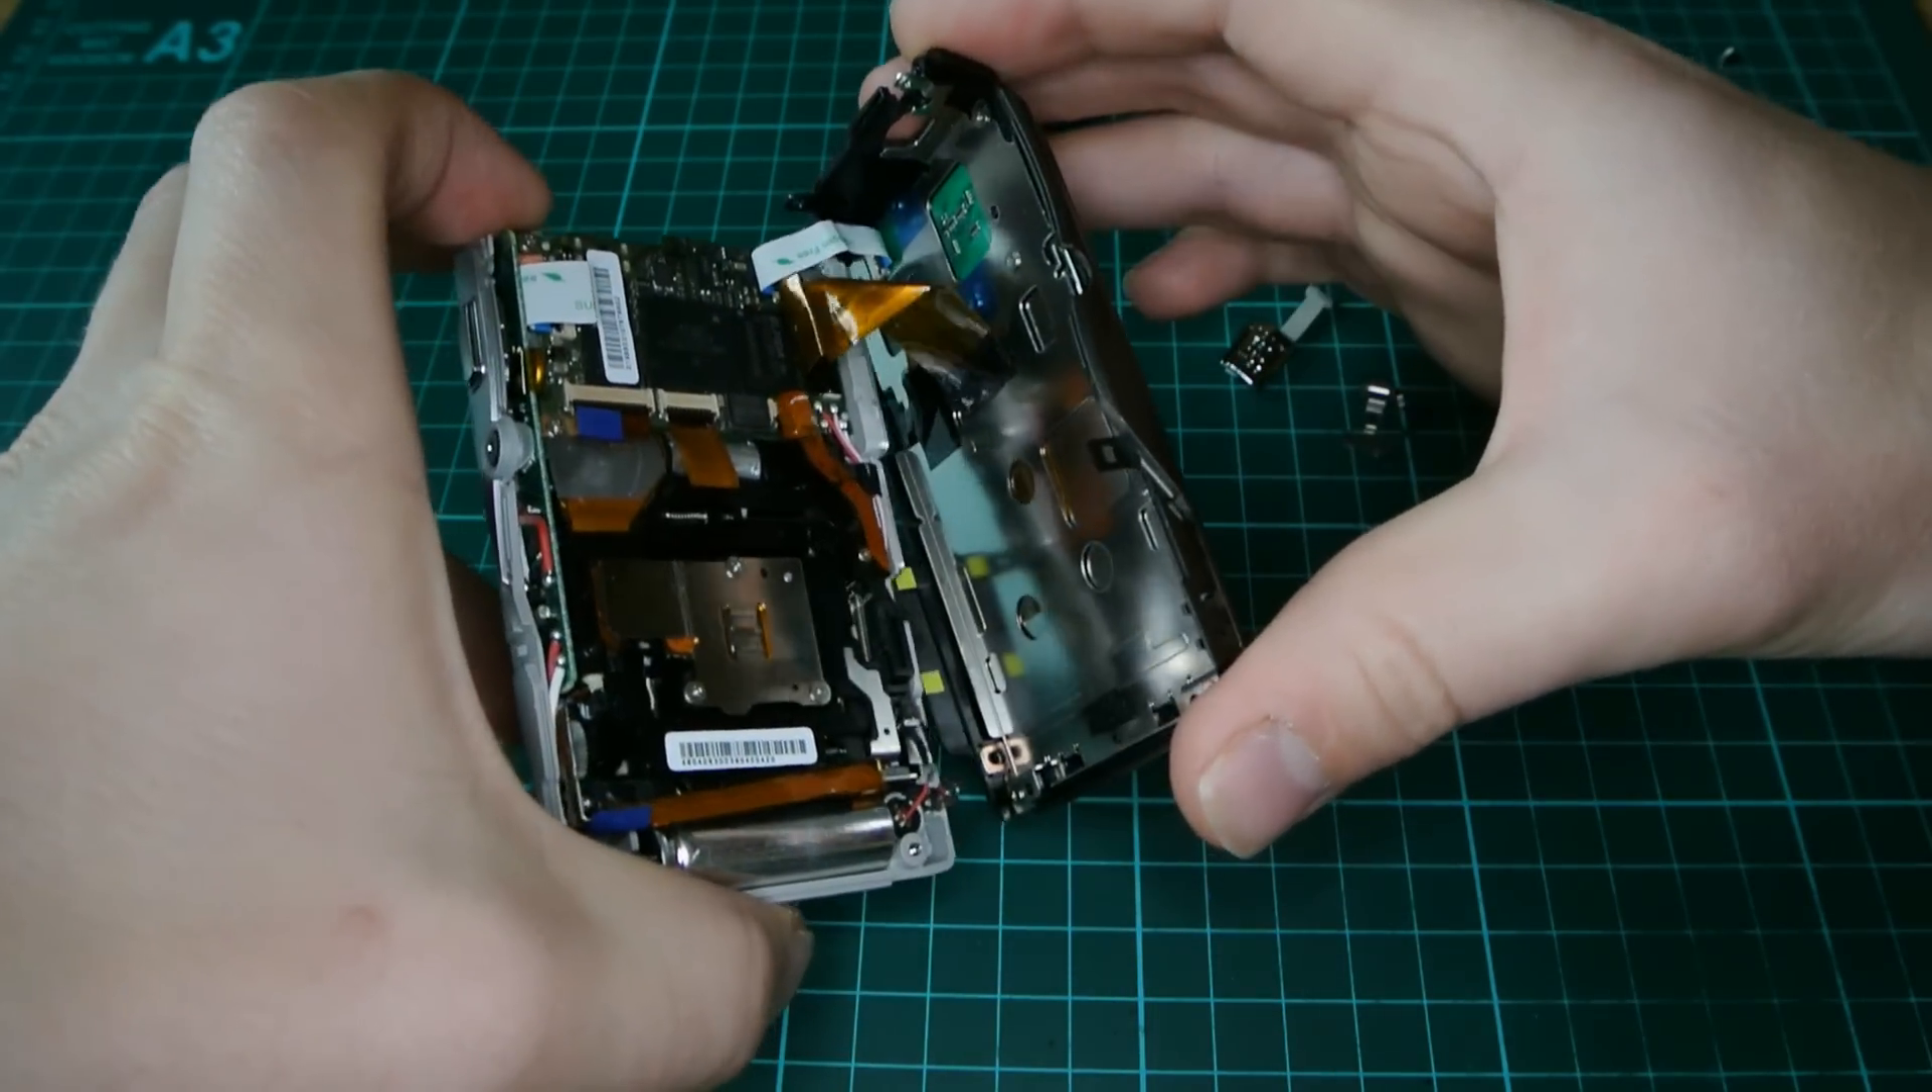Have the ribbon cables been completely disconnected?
No.